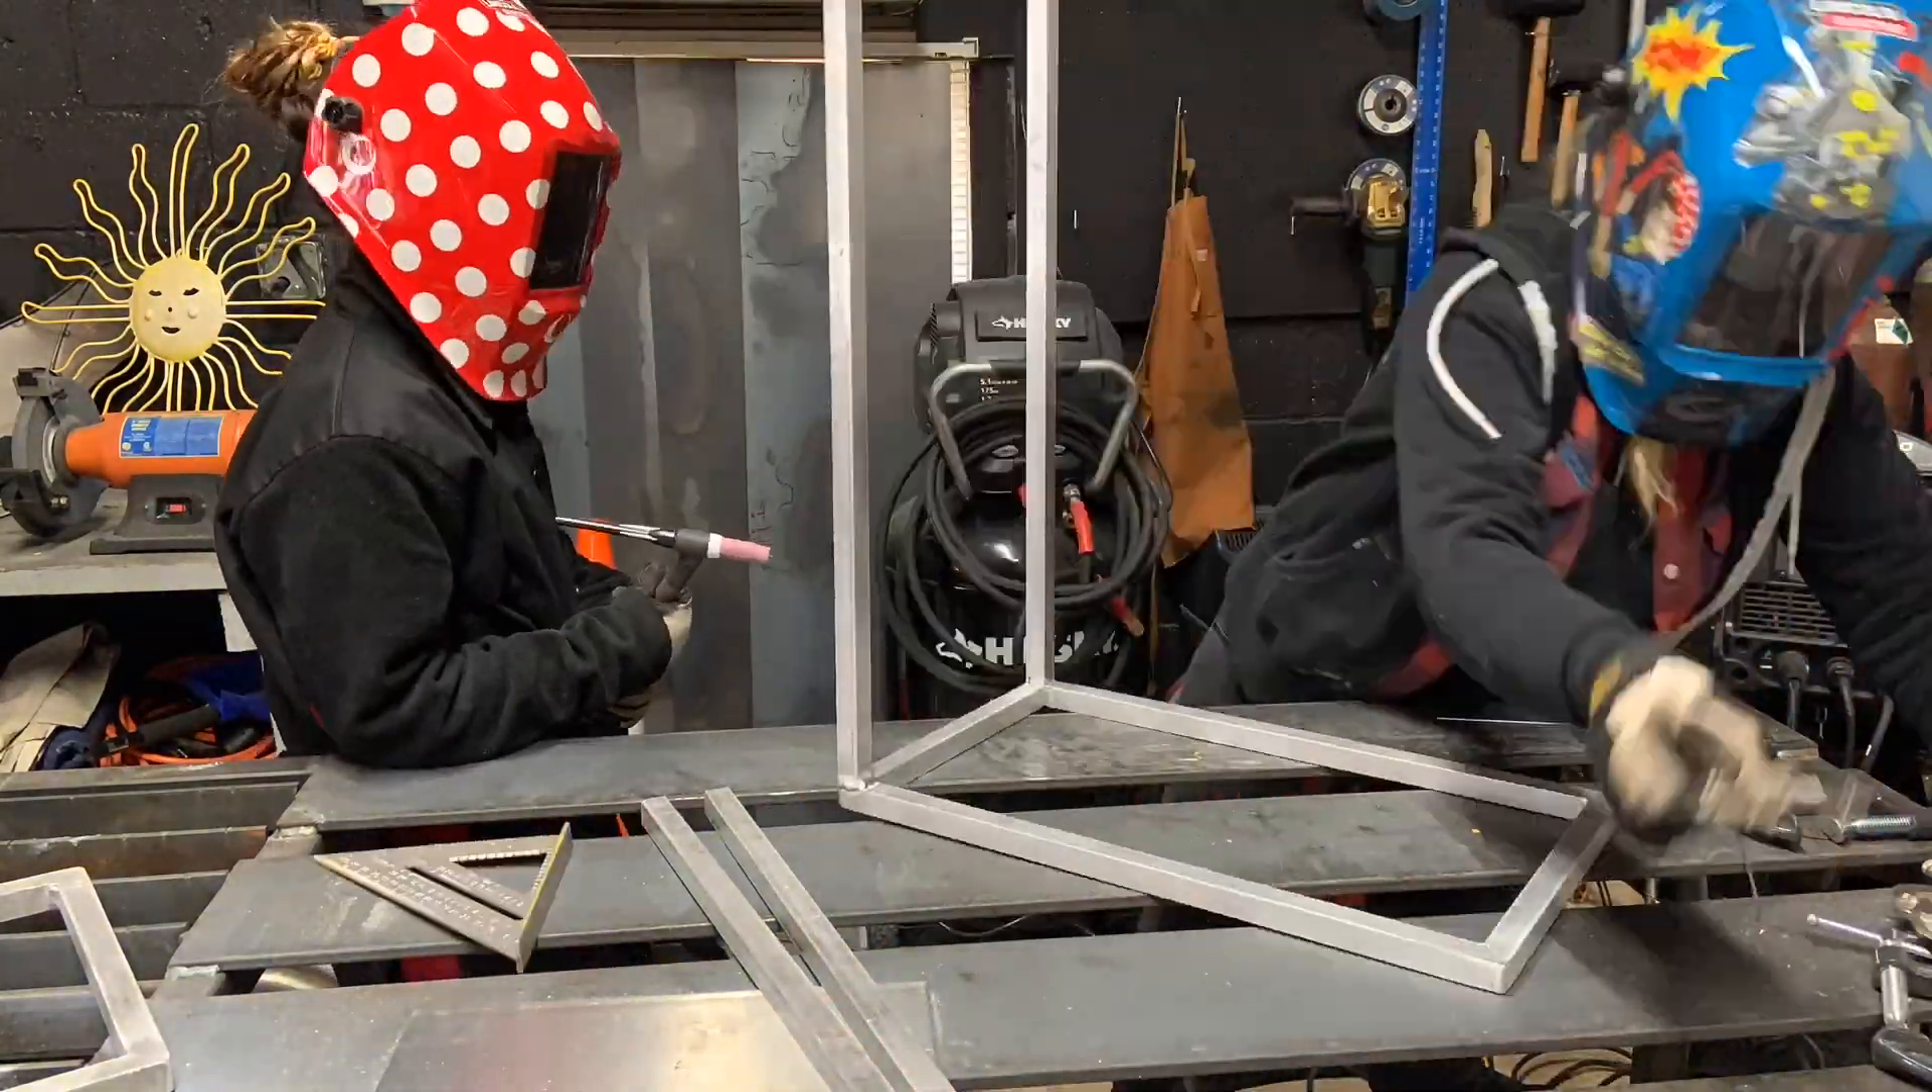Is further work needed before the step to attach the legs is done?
Yes.